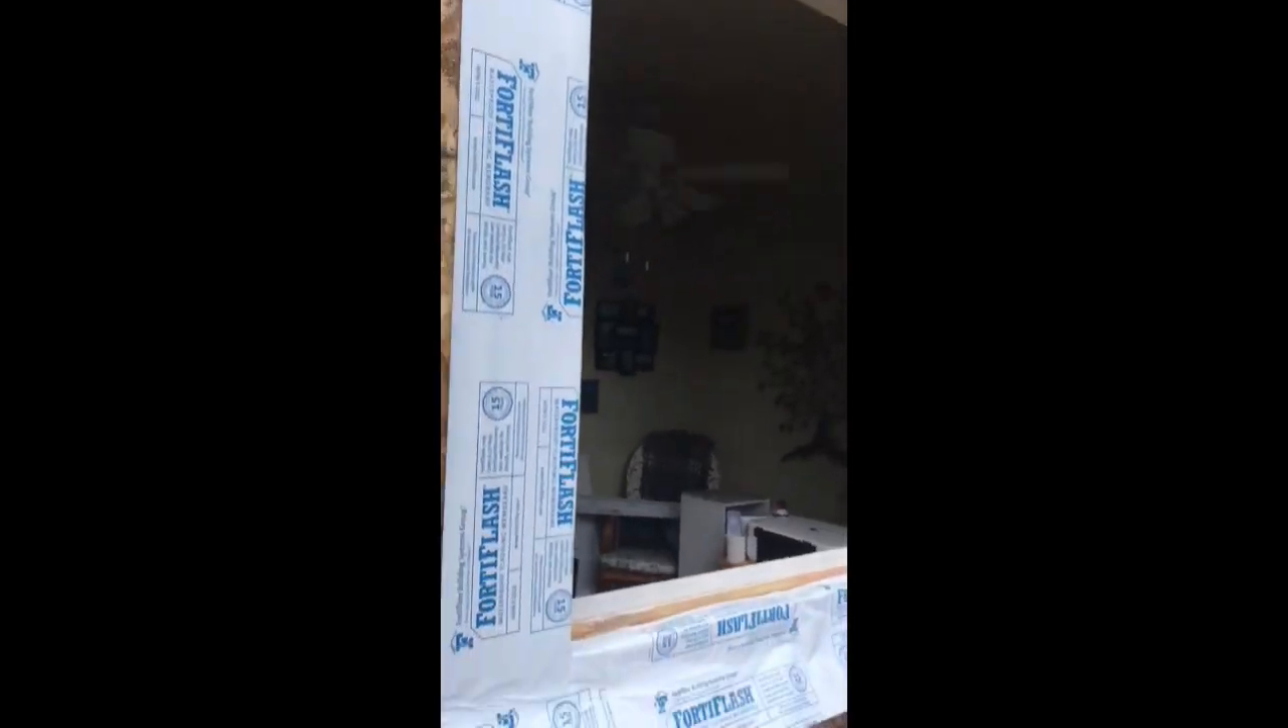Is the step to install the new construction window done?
No.